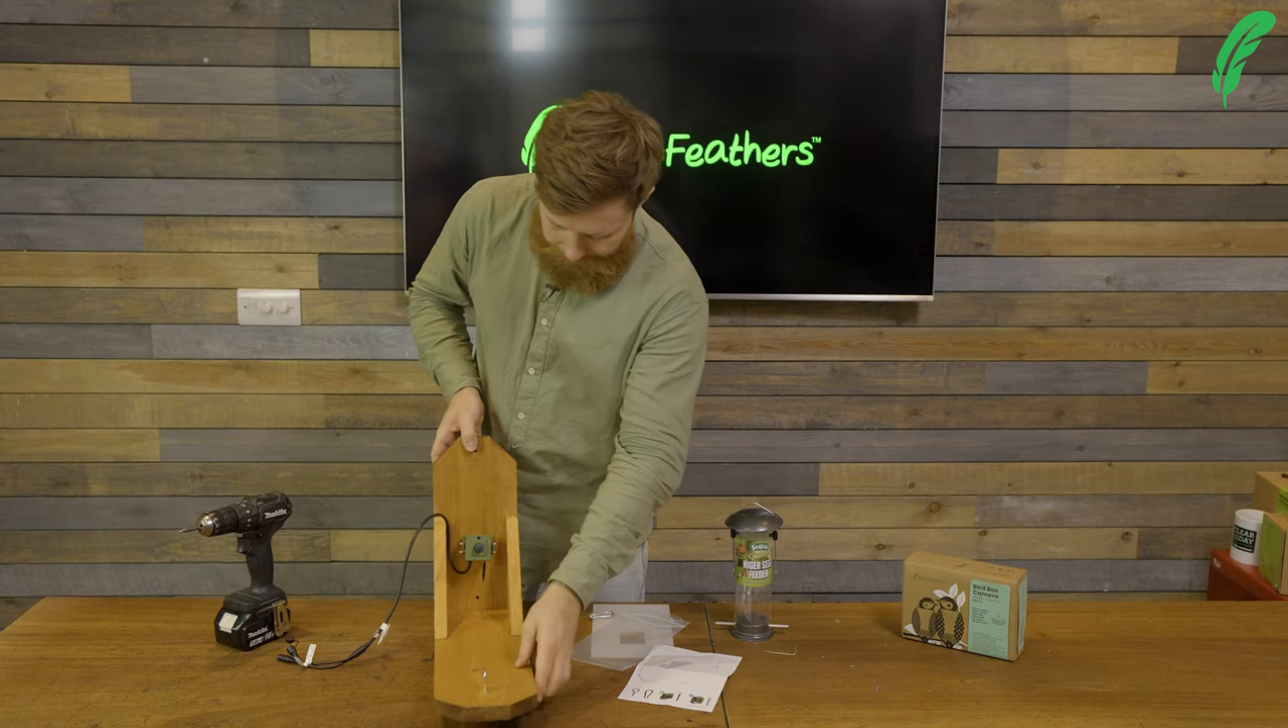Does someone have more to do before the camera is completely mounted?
No.